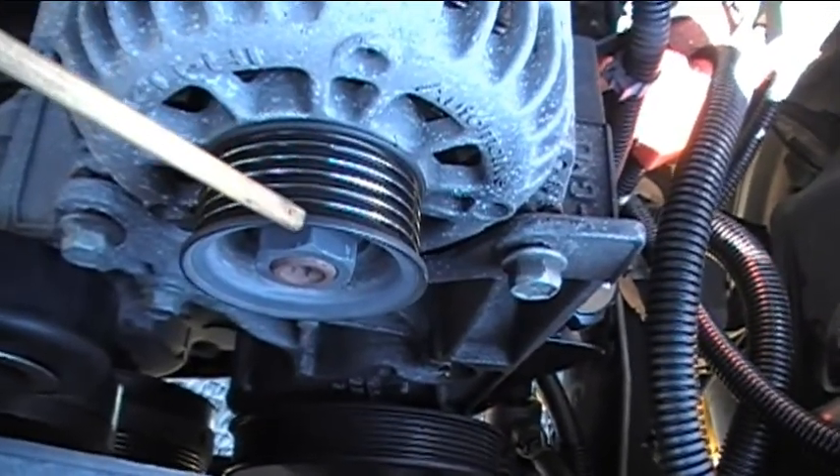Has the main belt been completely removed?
Yes.